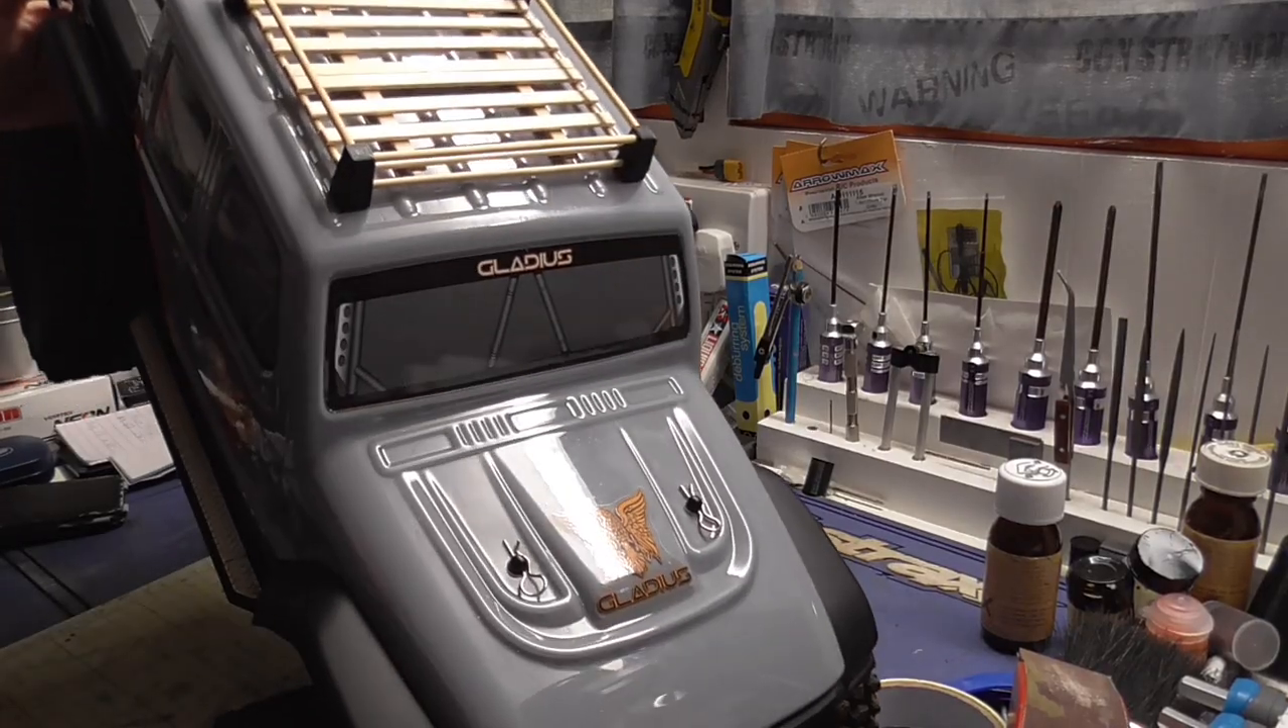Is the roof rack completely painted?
No.